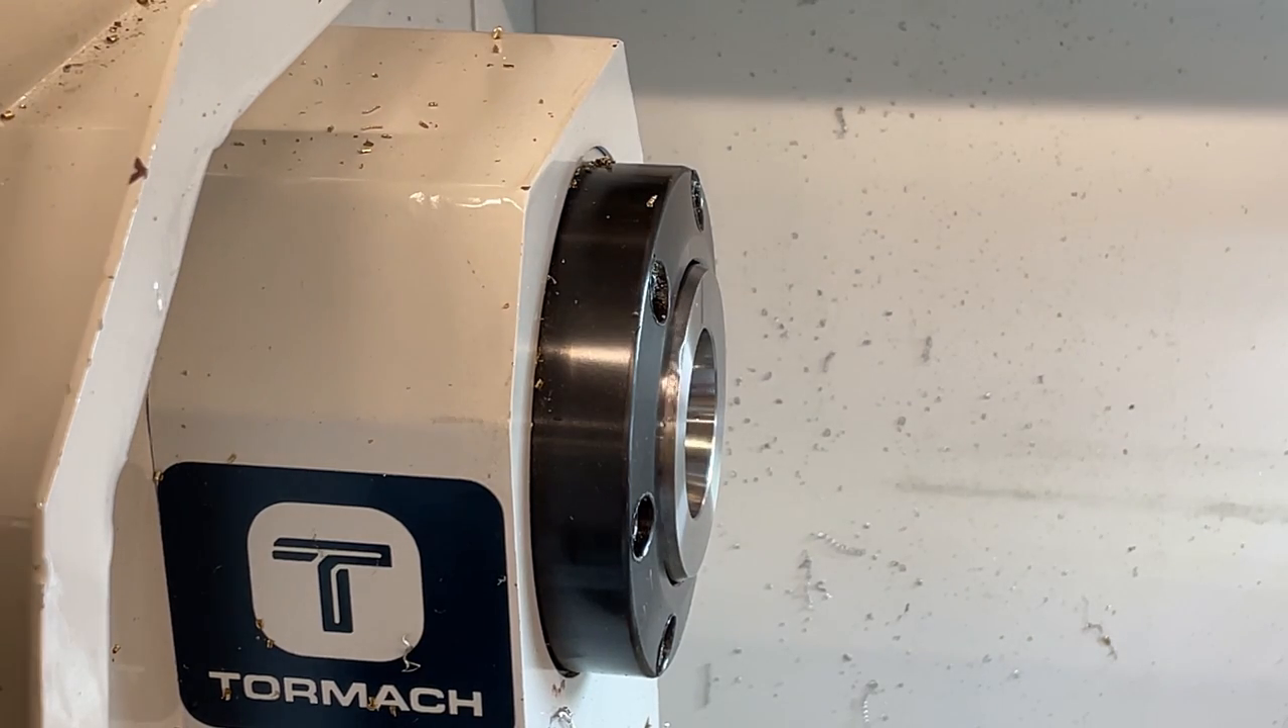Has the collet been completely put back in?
No.